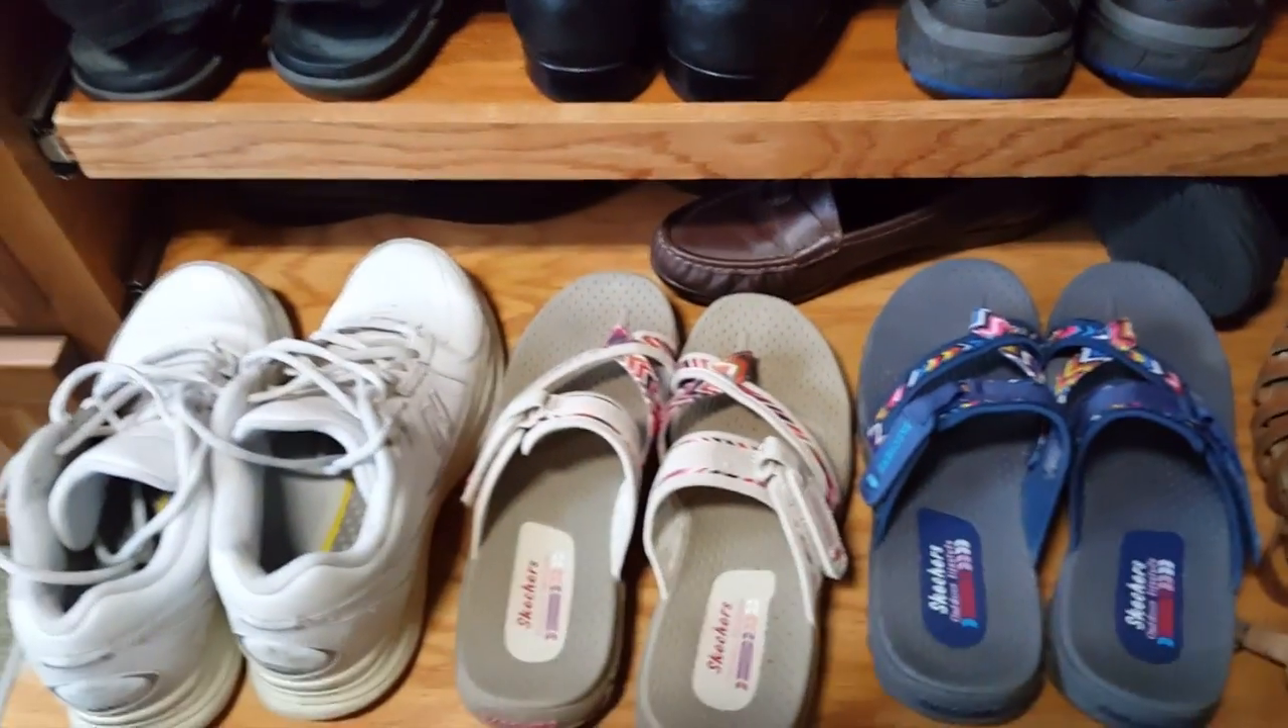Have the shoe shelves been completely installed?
Yes.